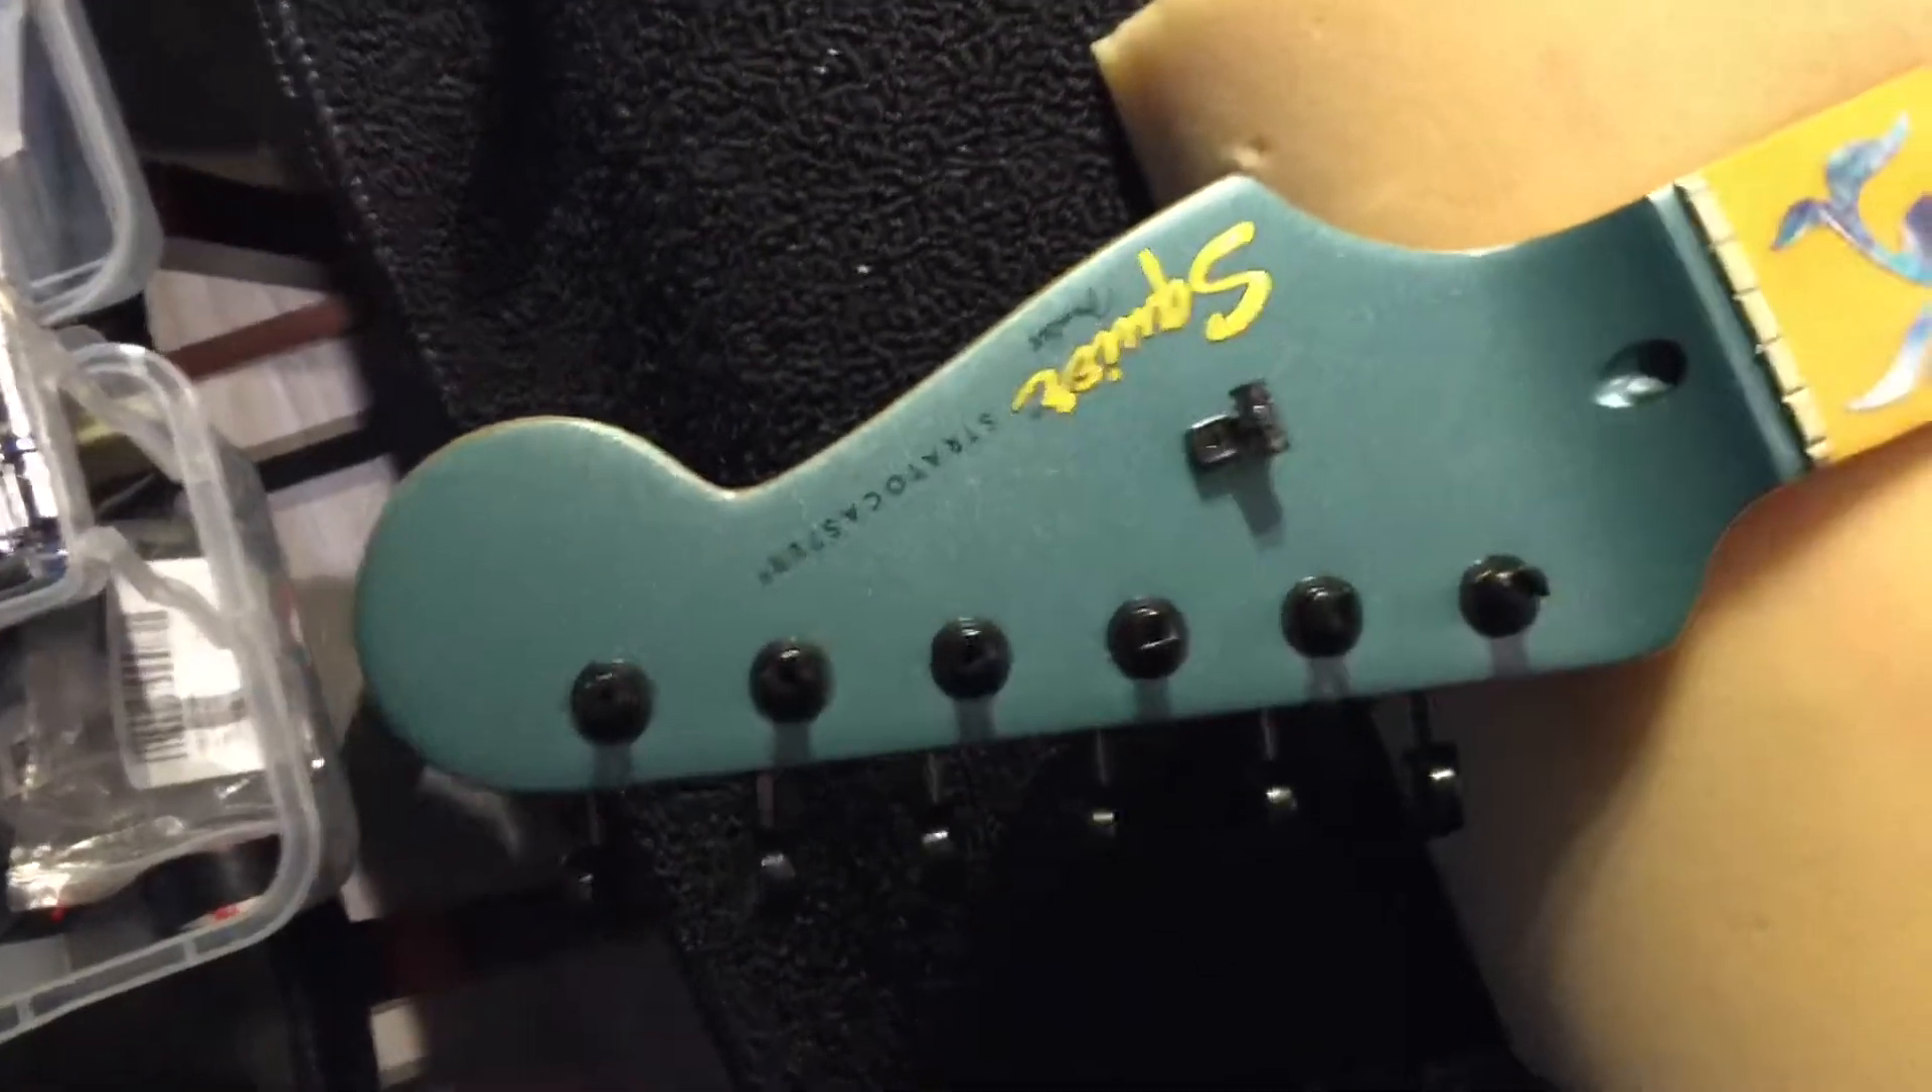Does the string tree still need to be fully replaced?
No.